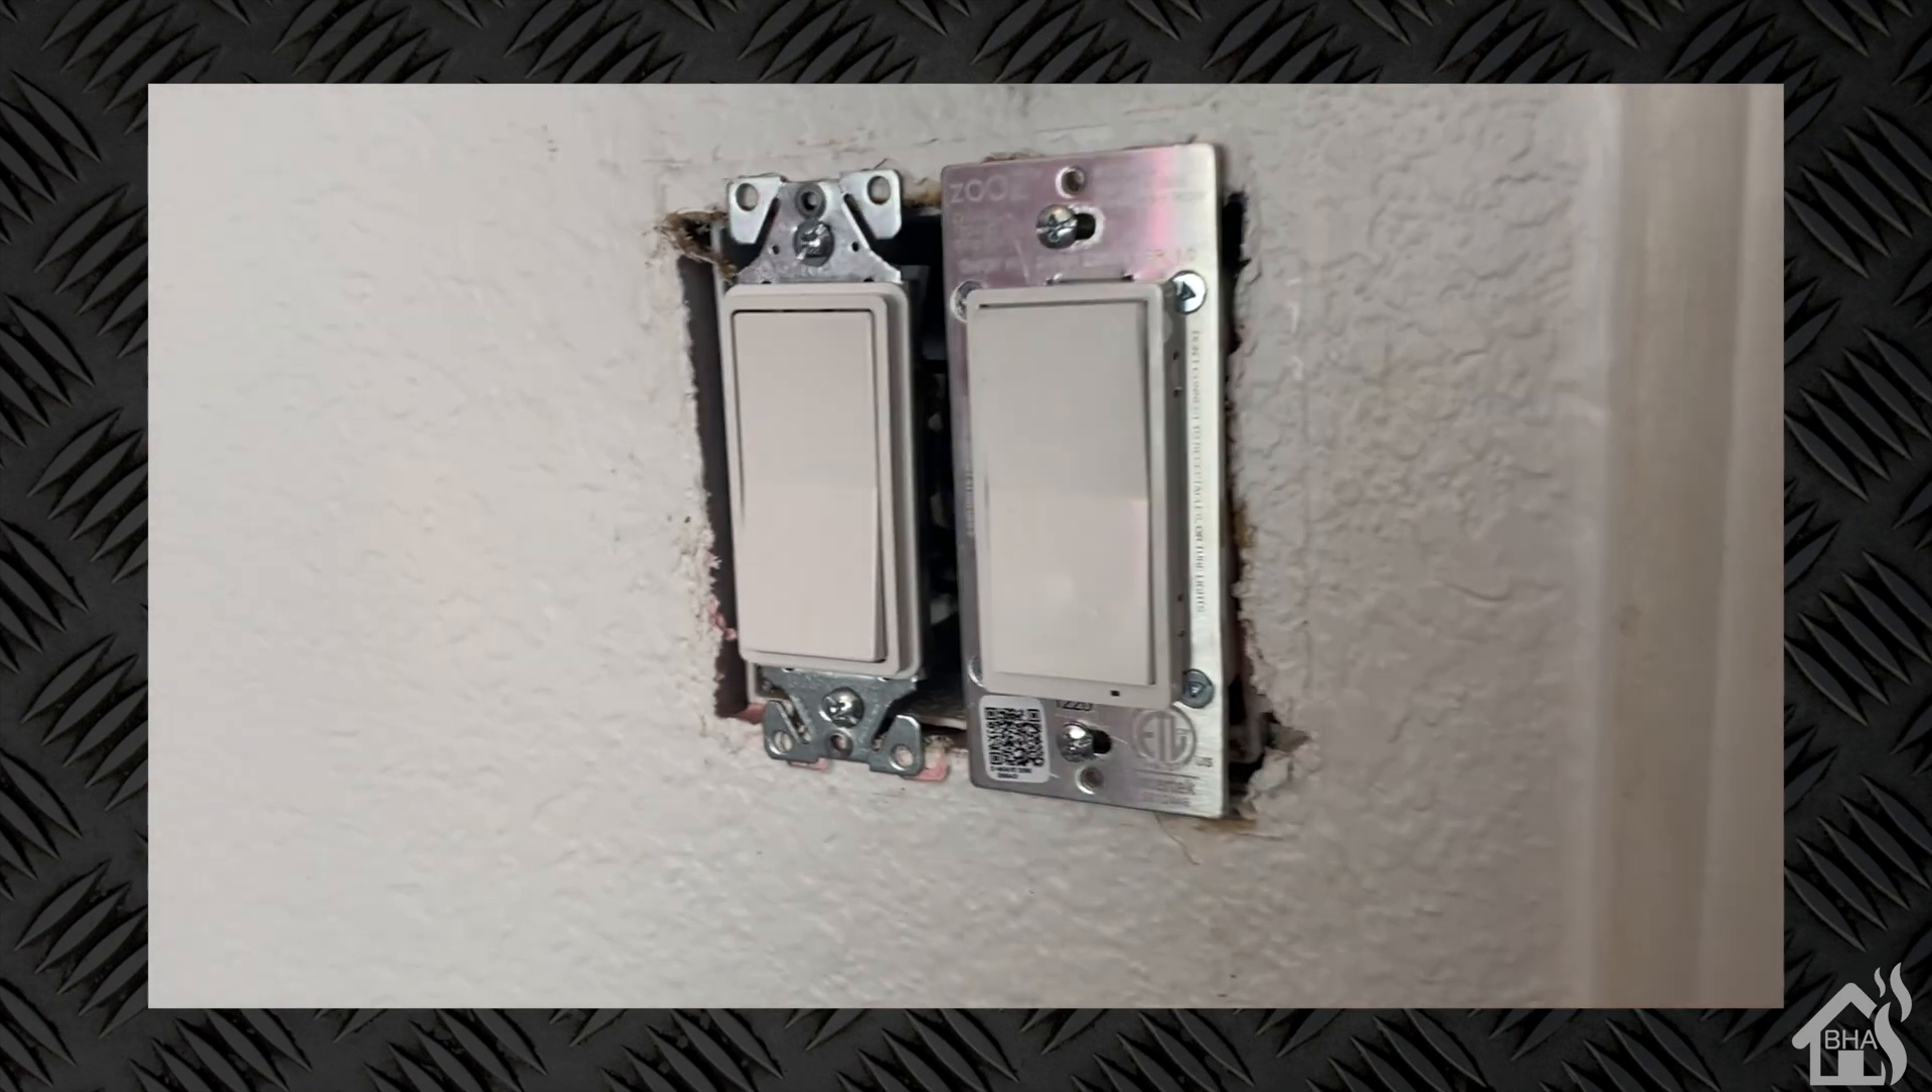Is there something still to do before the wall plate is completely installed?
Yes.